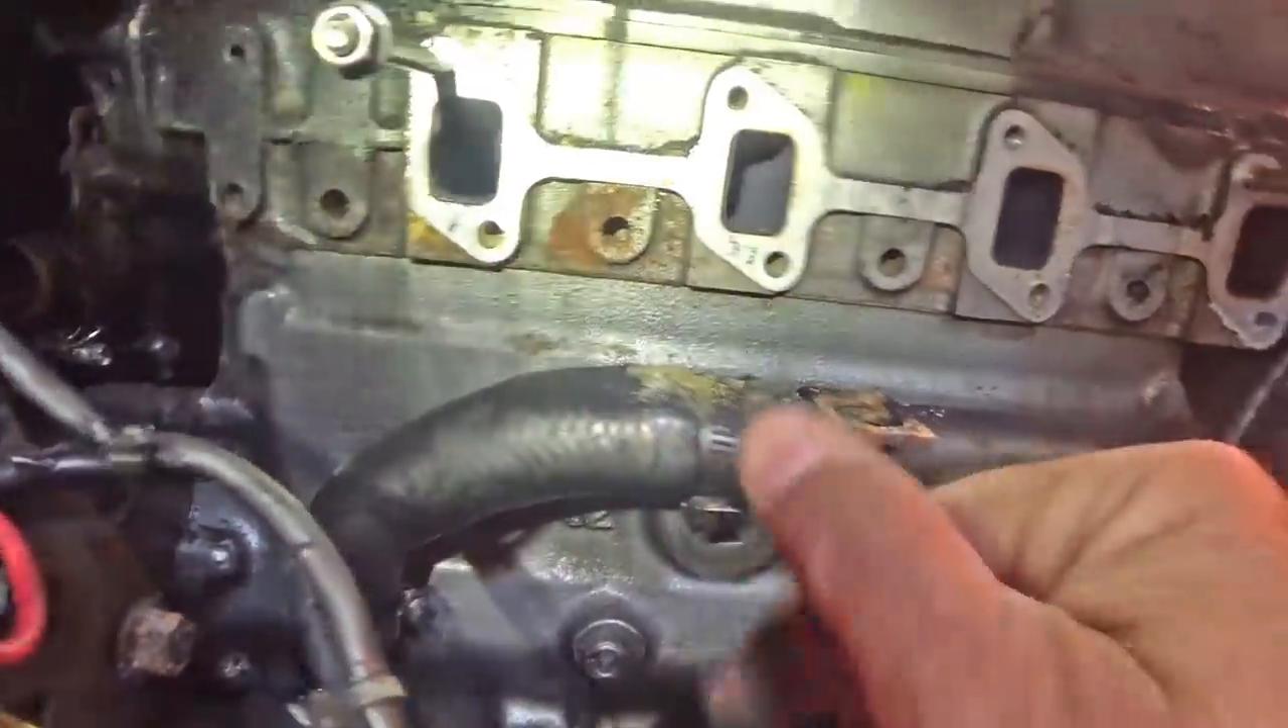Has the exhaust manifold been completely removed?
Yes.